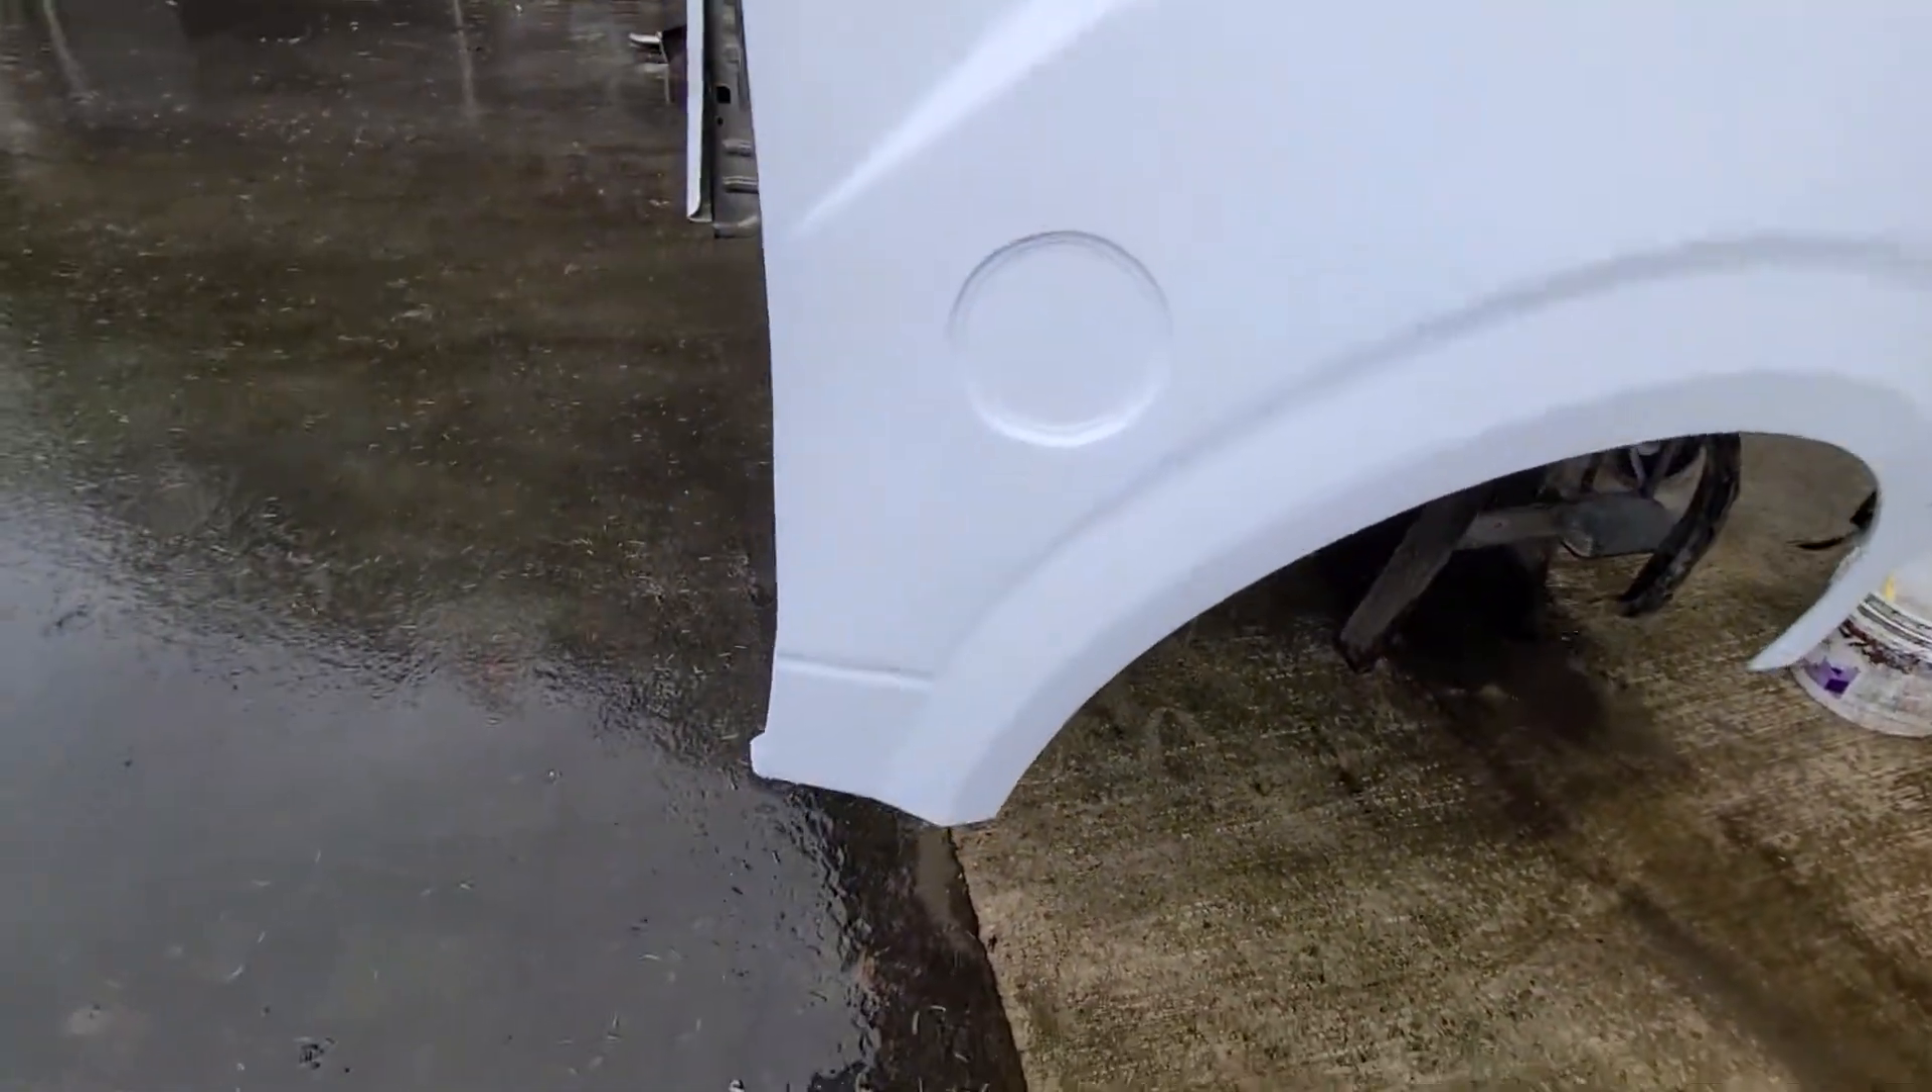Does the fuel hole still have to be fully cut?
Yes.